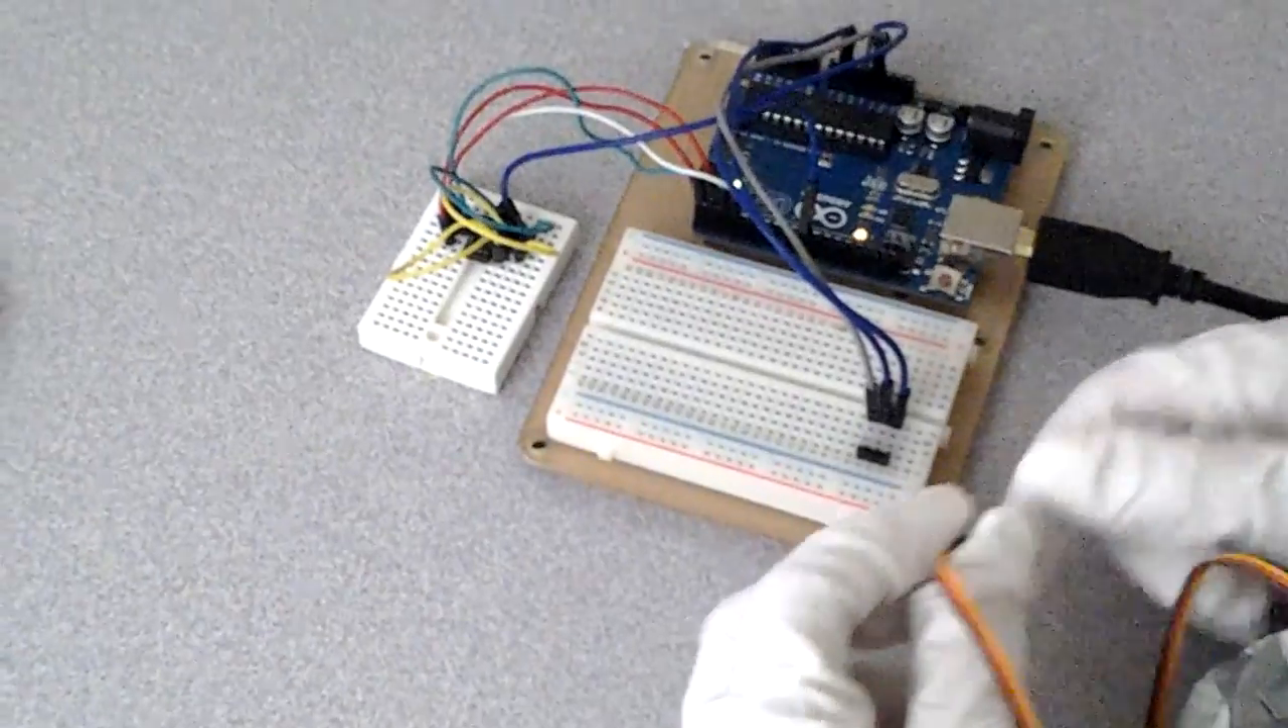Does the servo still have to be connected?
Yes.